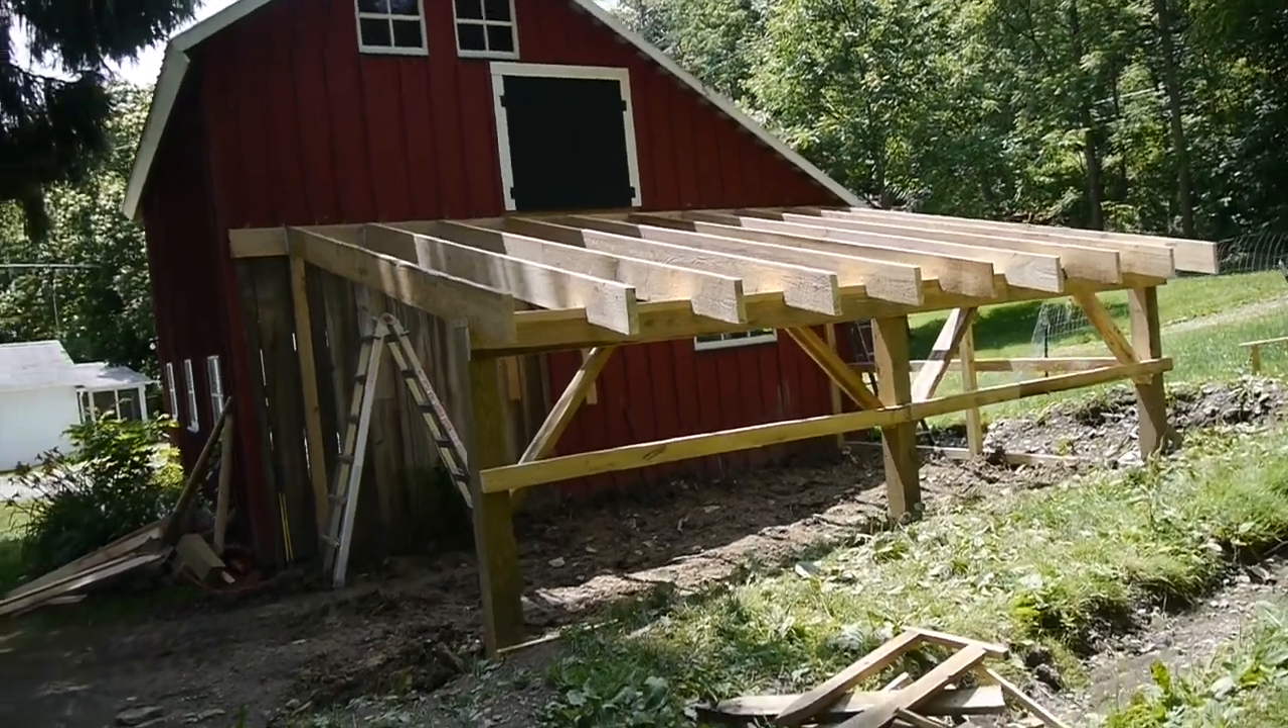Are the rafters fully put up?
Yes.